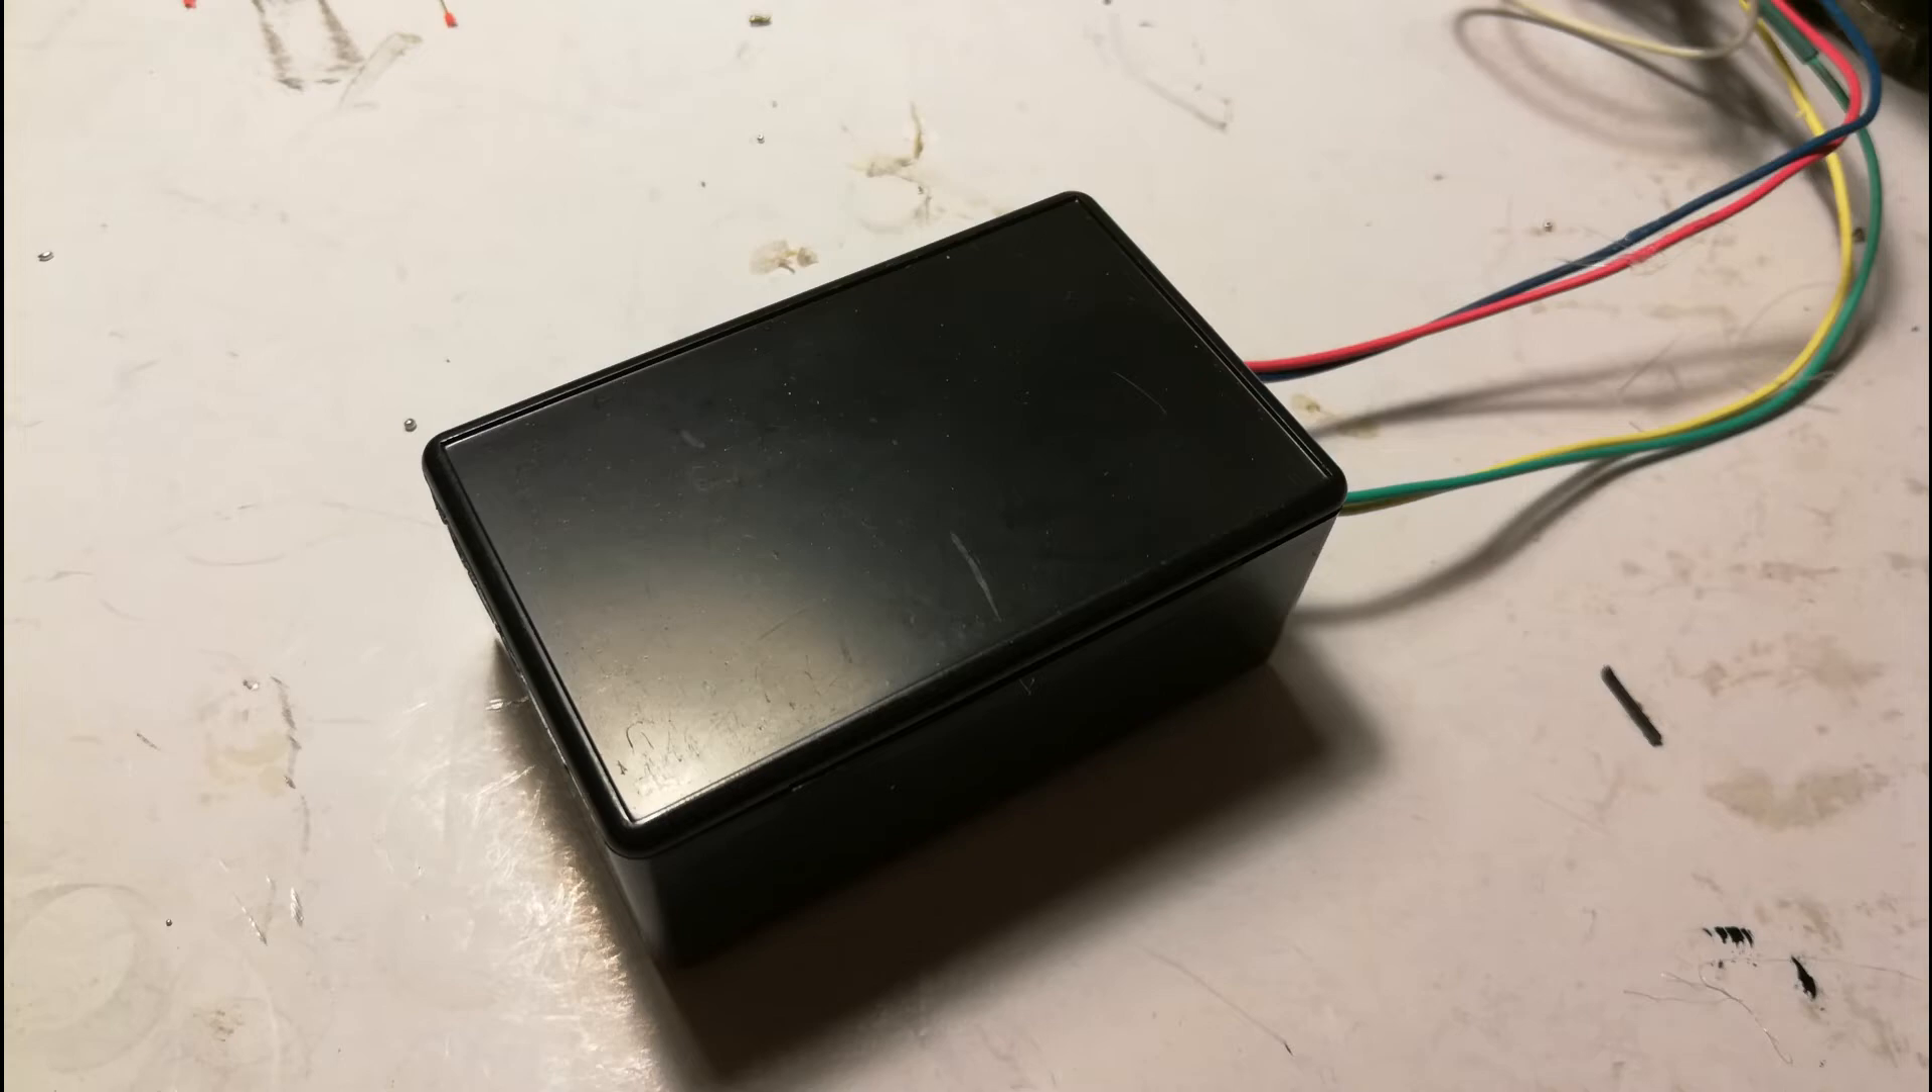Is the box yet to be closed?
No.